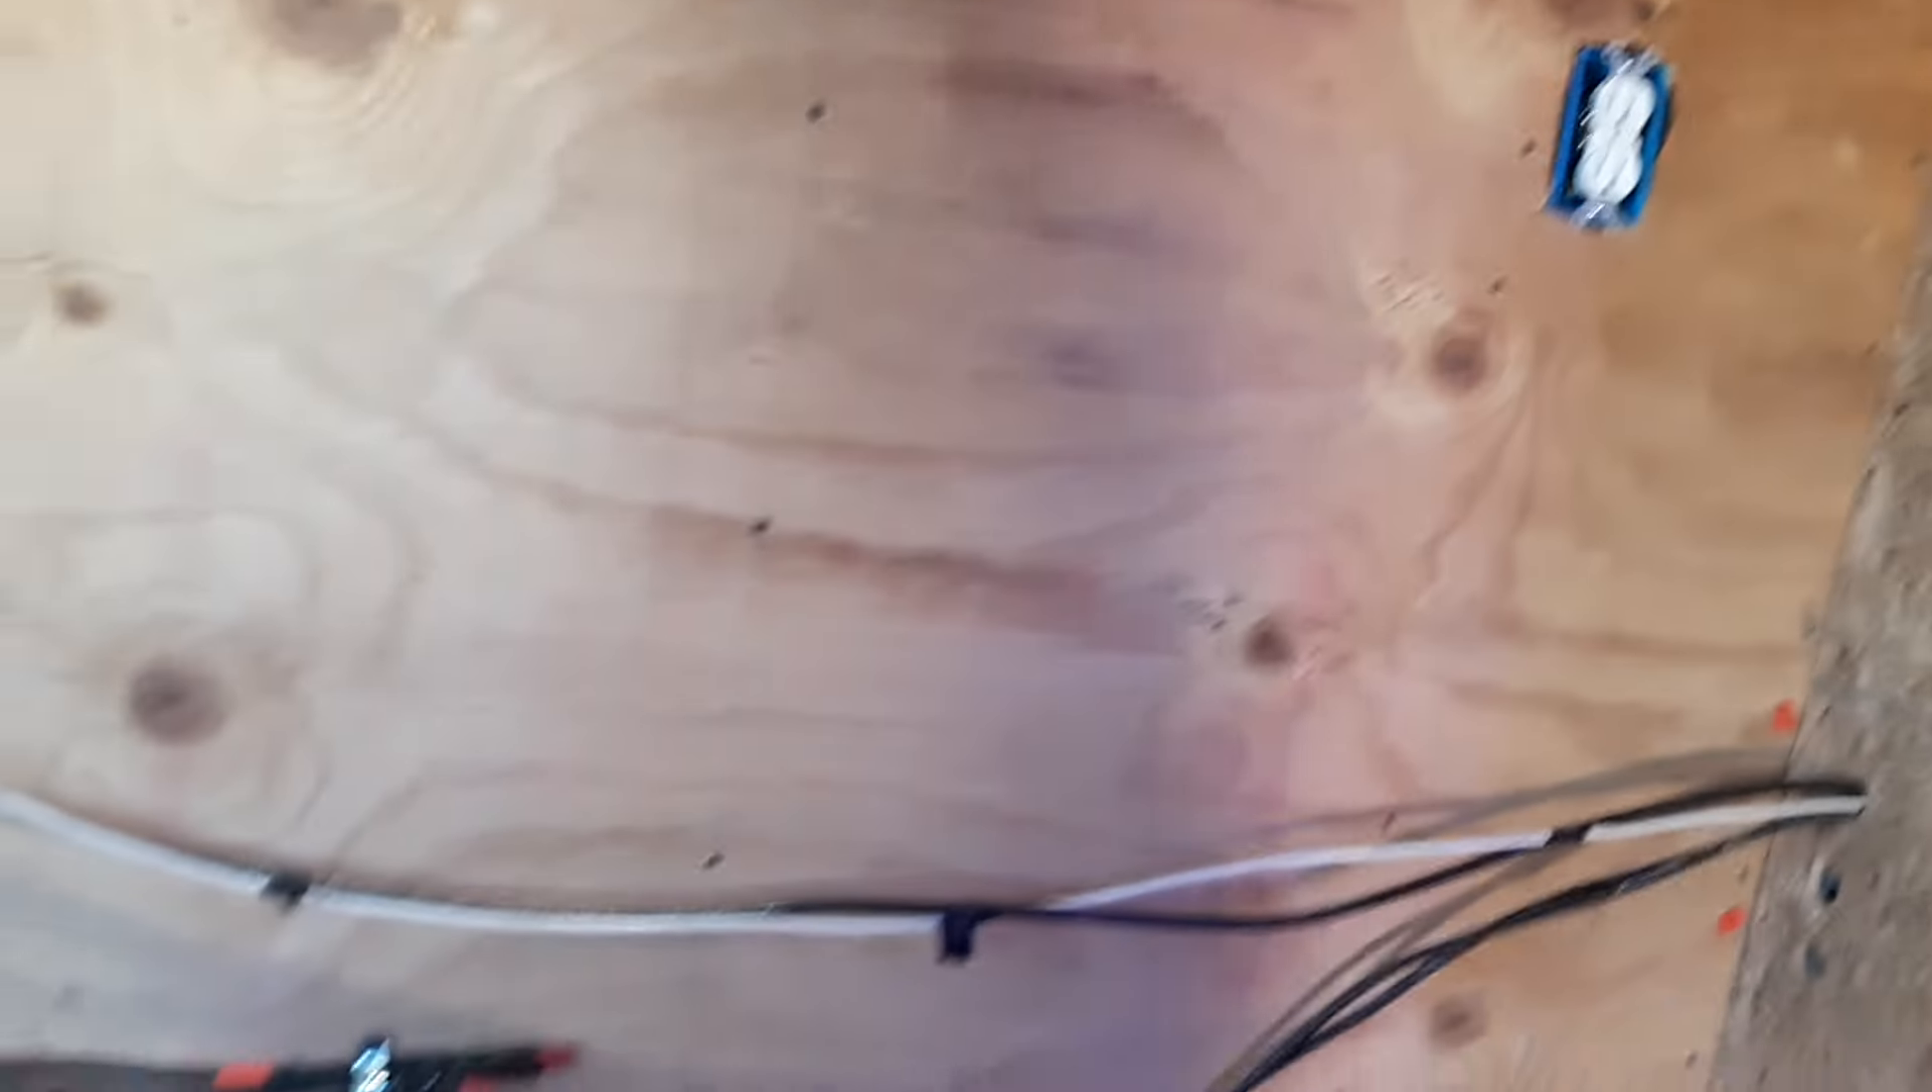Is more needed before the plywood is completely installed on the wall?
No.